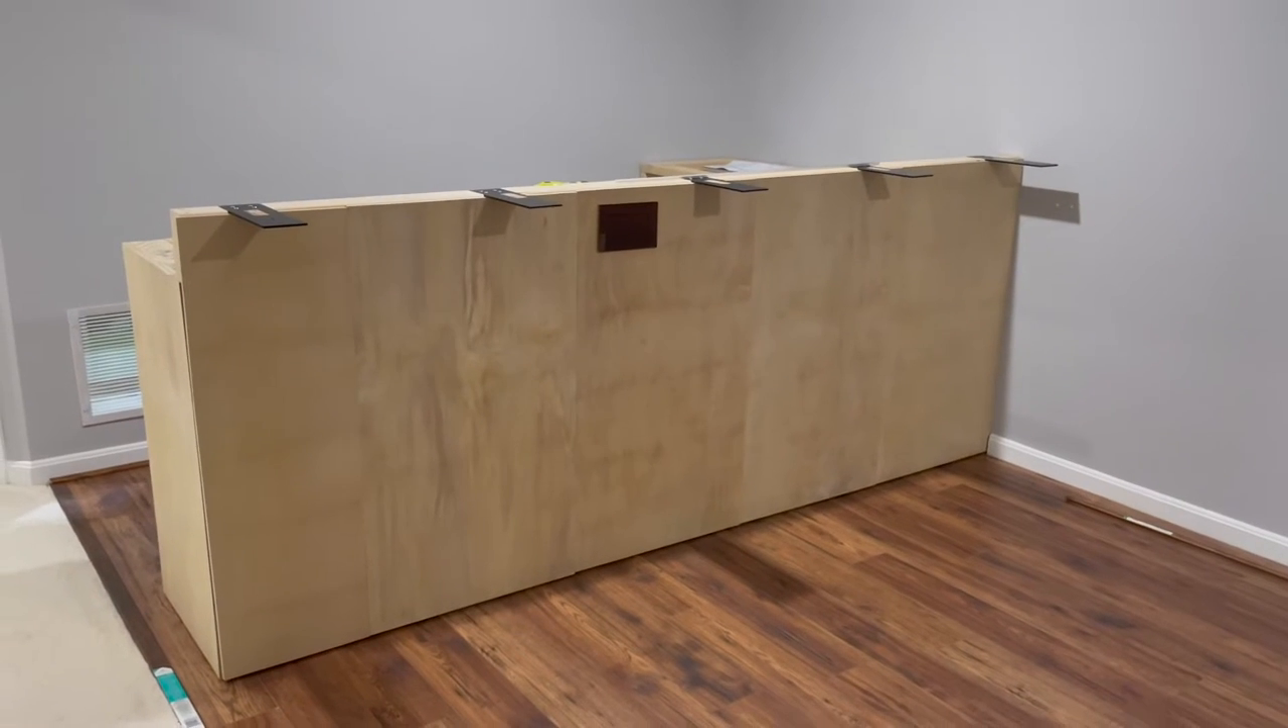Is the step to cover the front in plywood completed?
Yes.